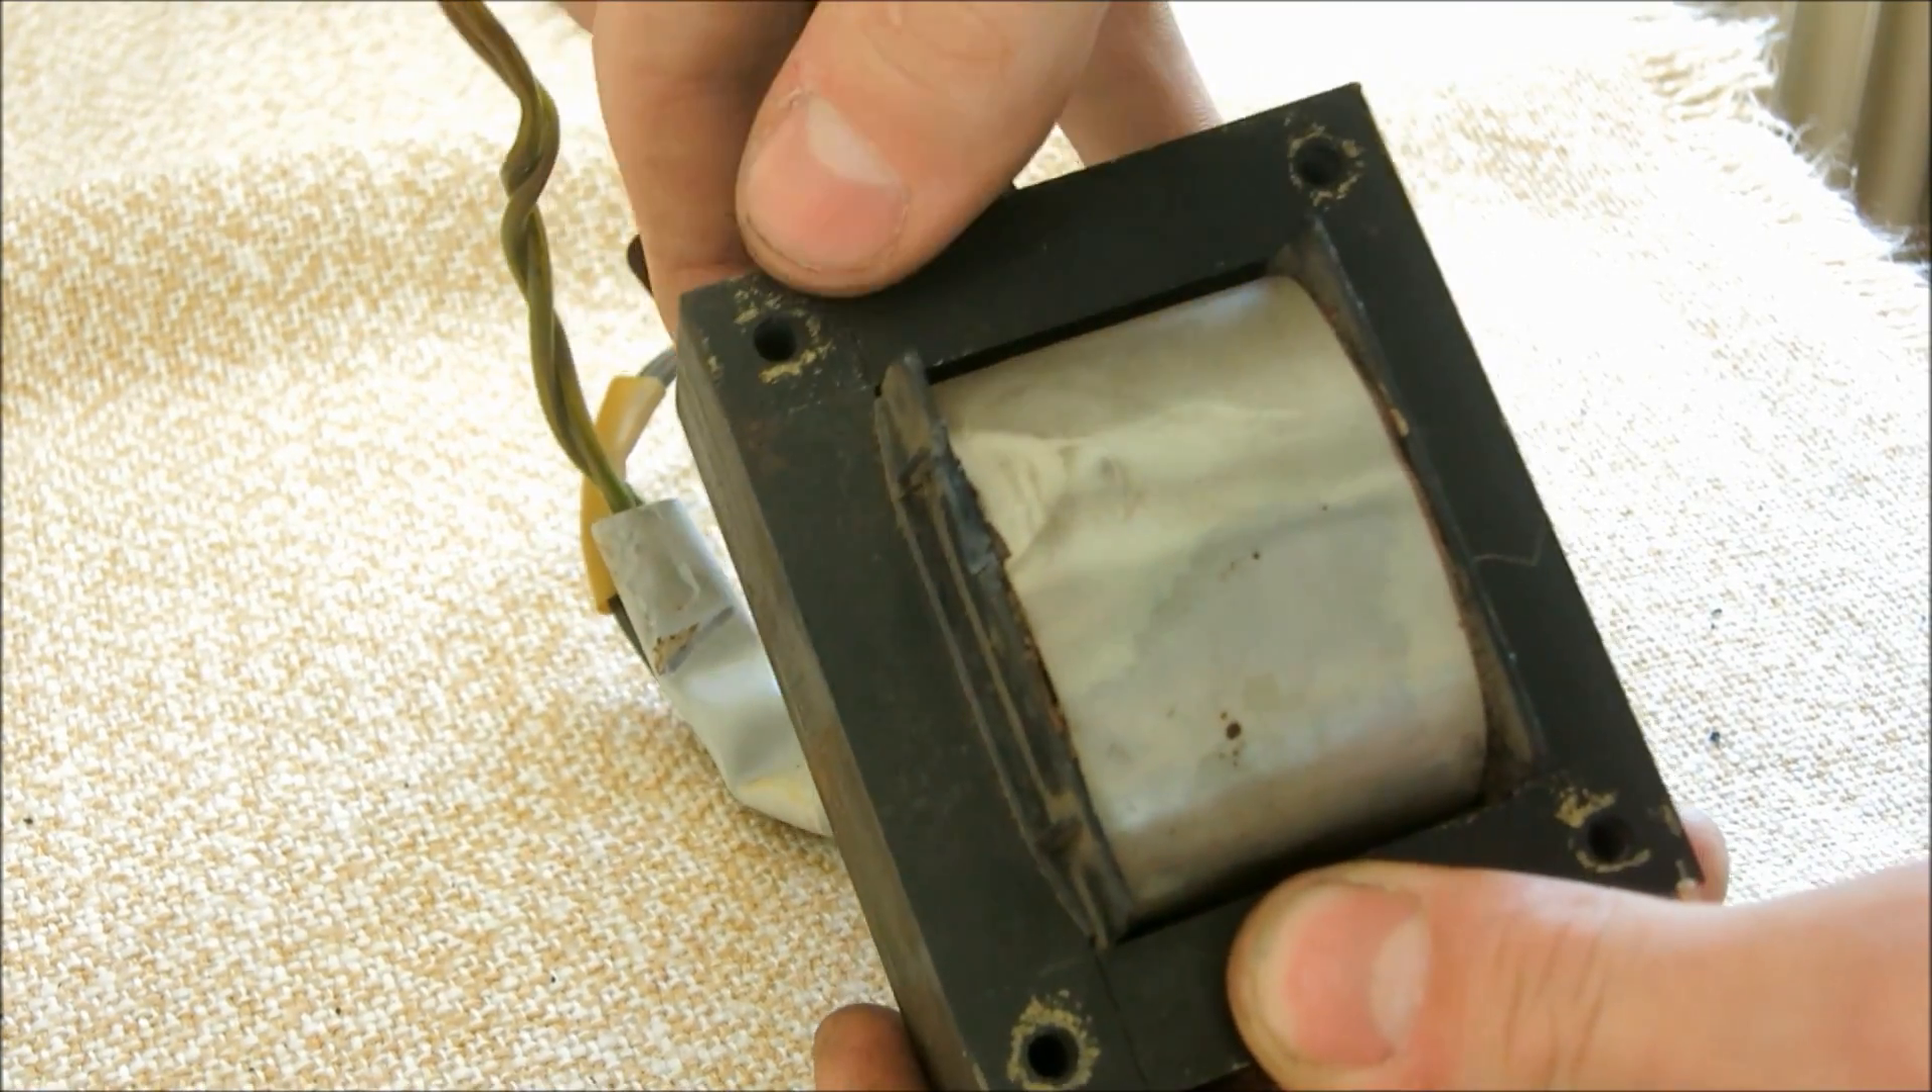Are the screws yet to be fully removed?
No.